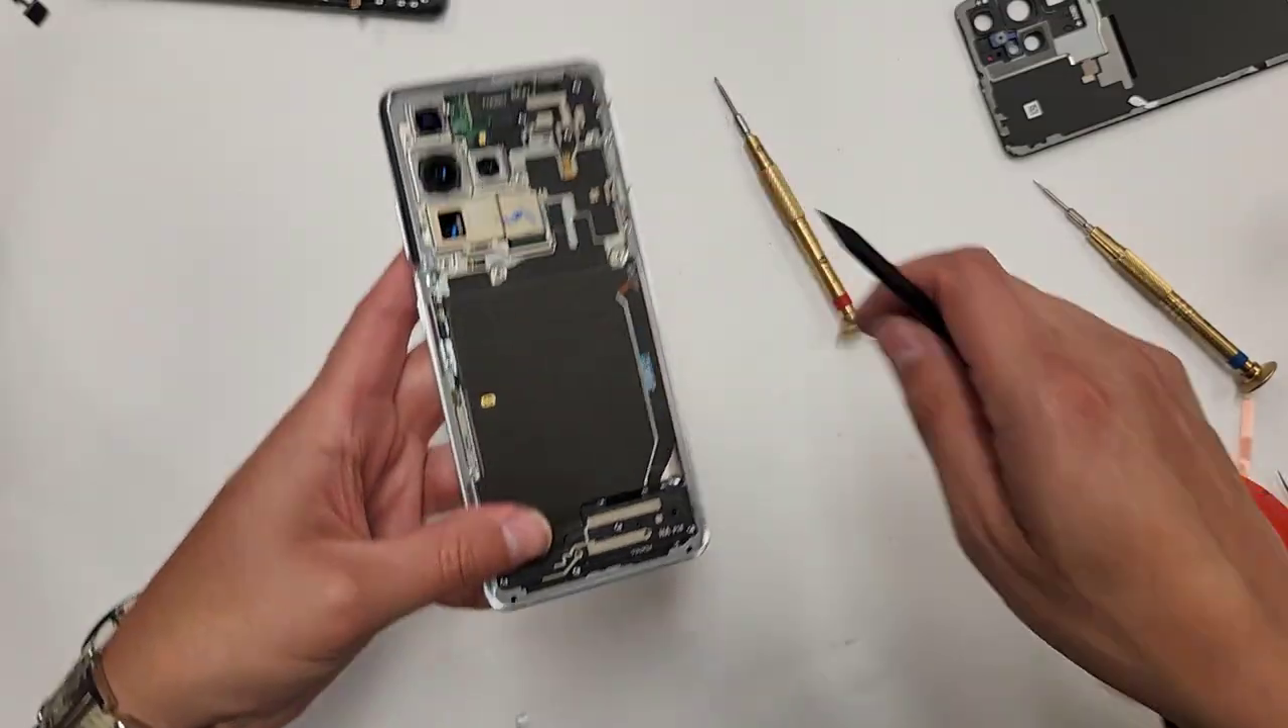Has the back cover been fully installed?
No.